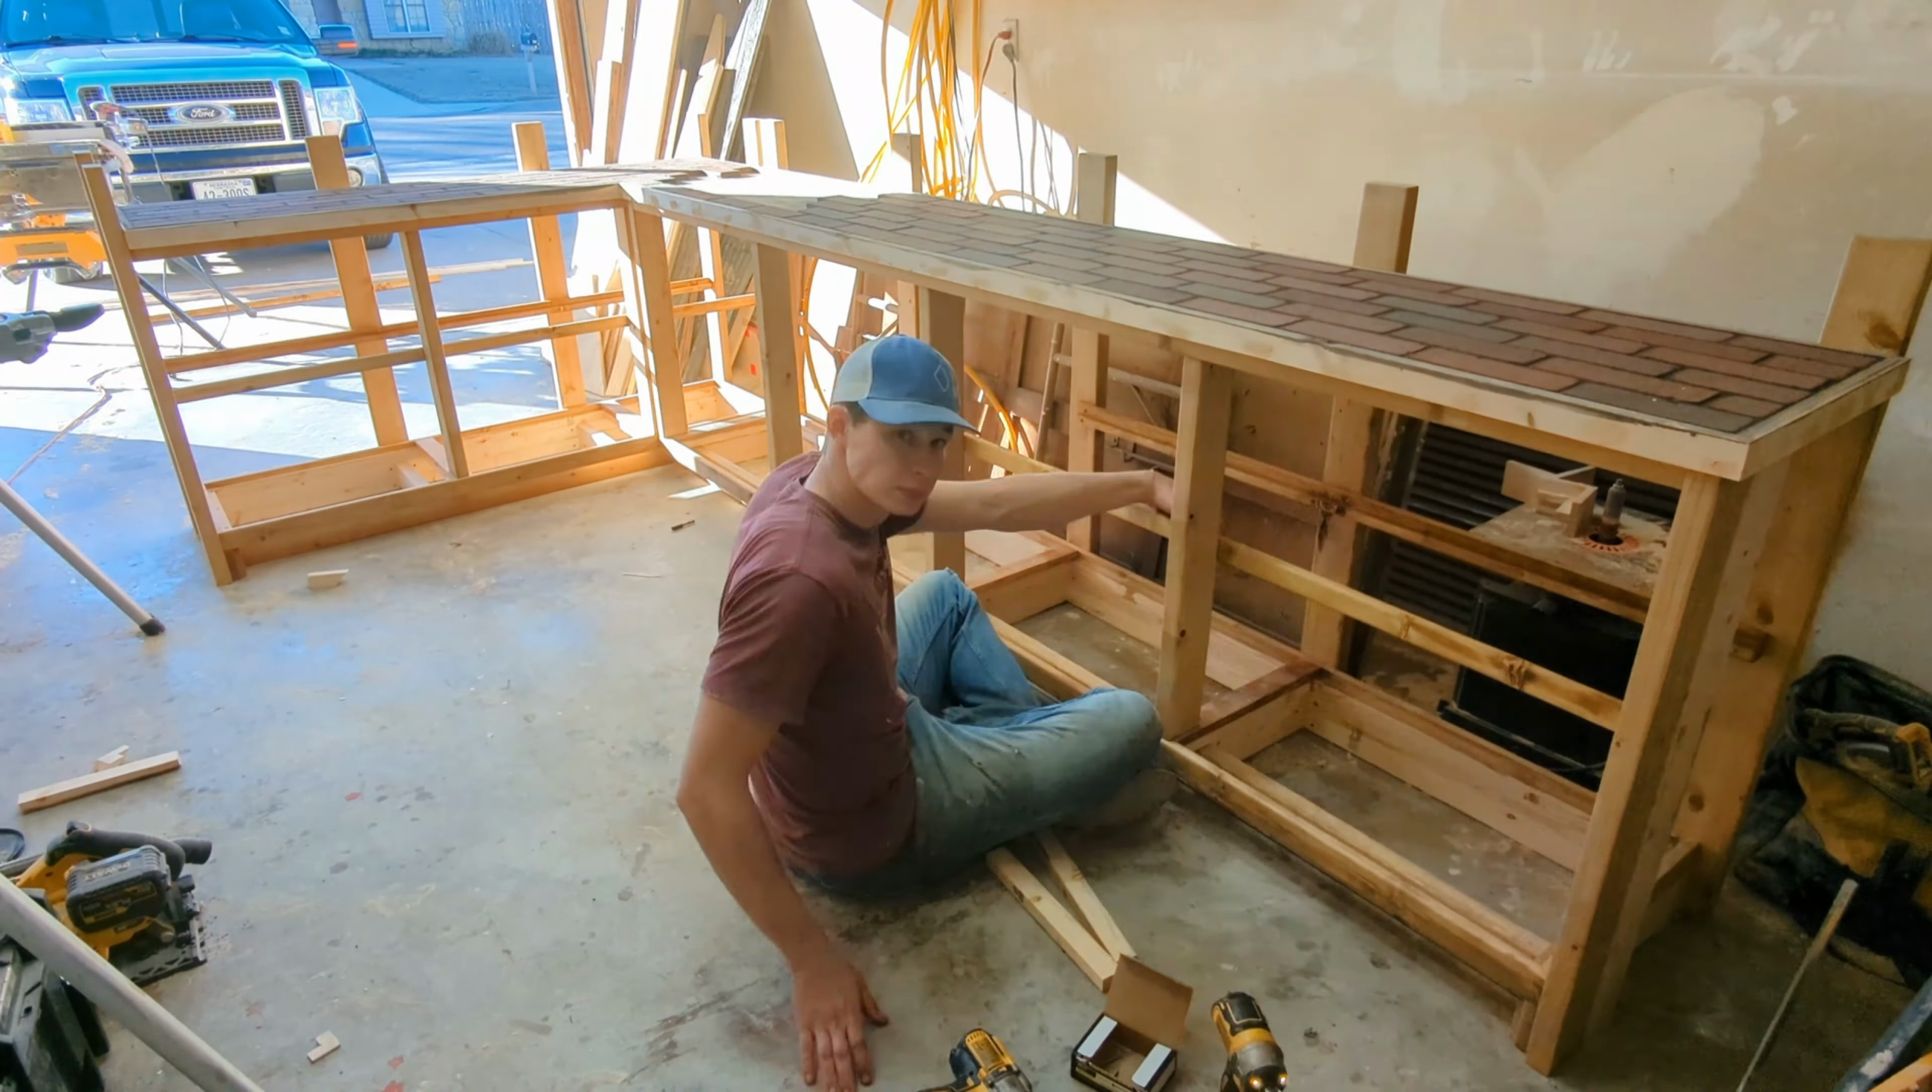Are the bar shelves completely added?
No.